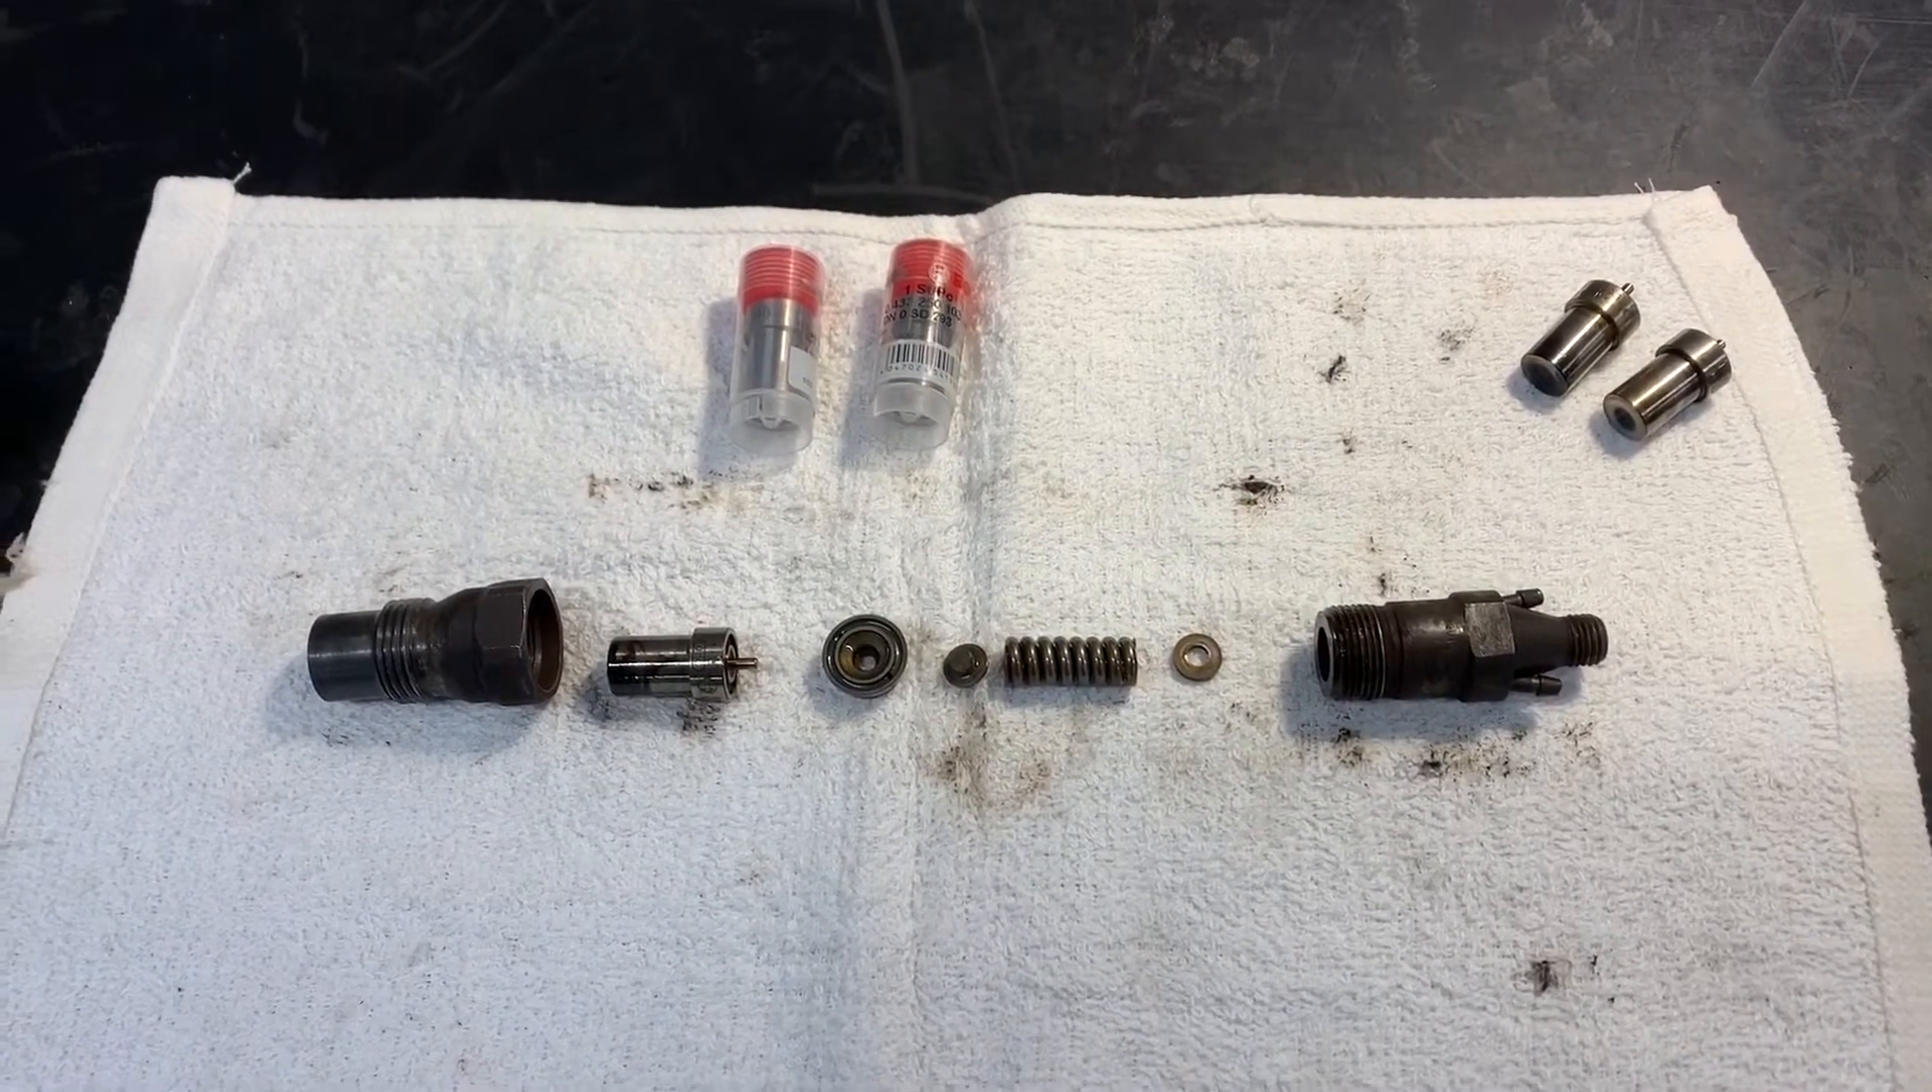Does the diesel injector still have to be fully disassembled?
No.